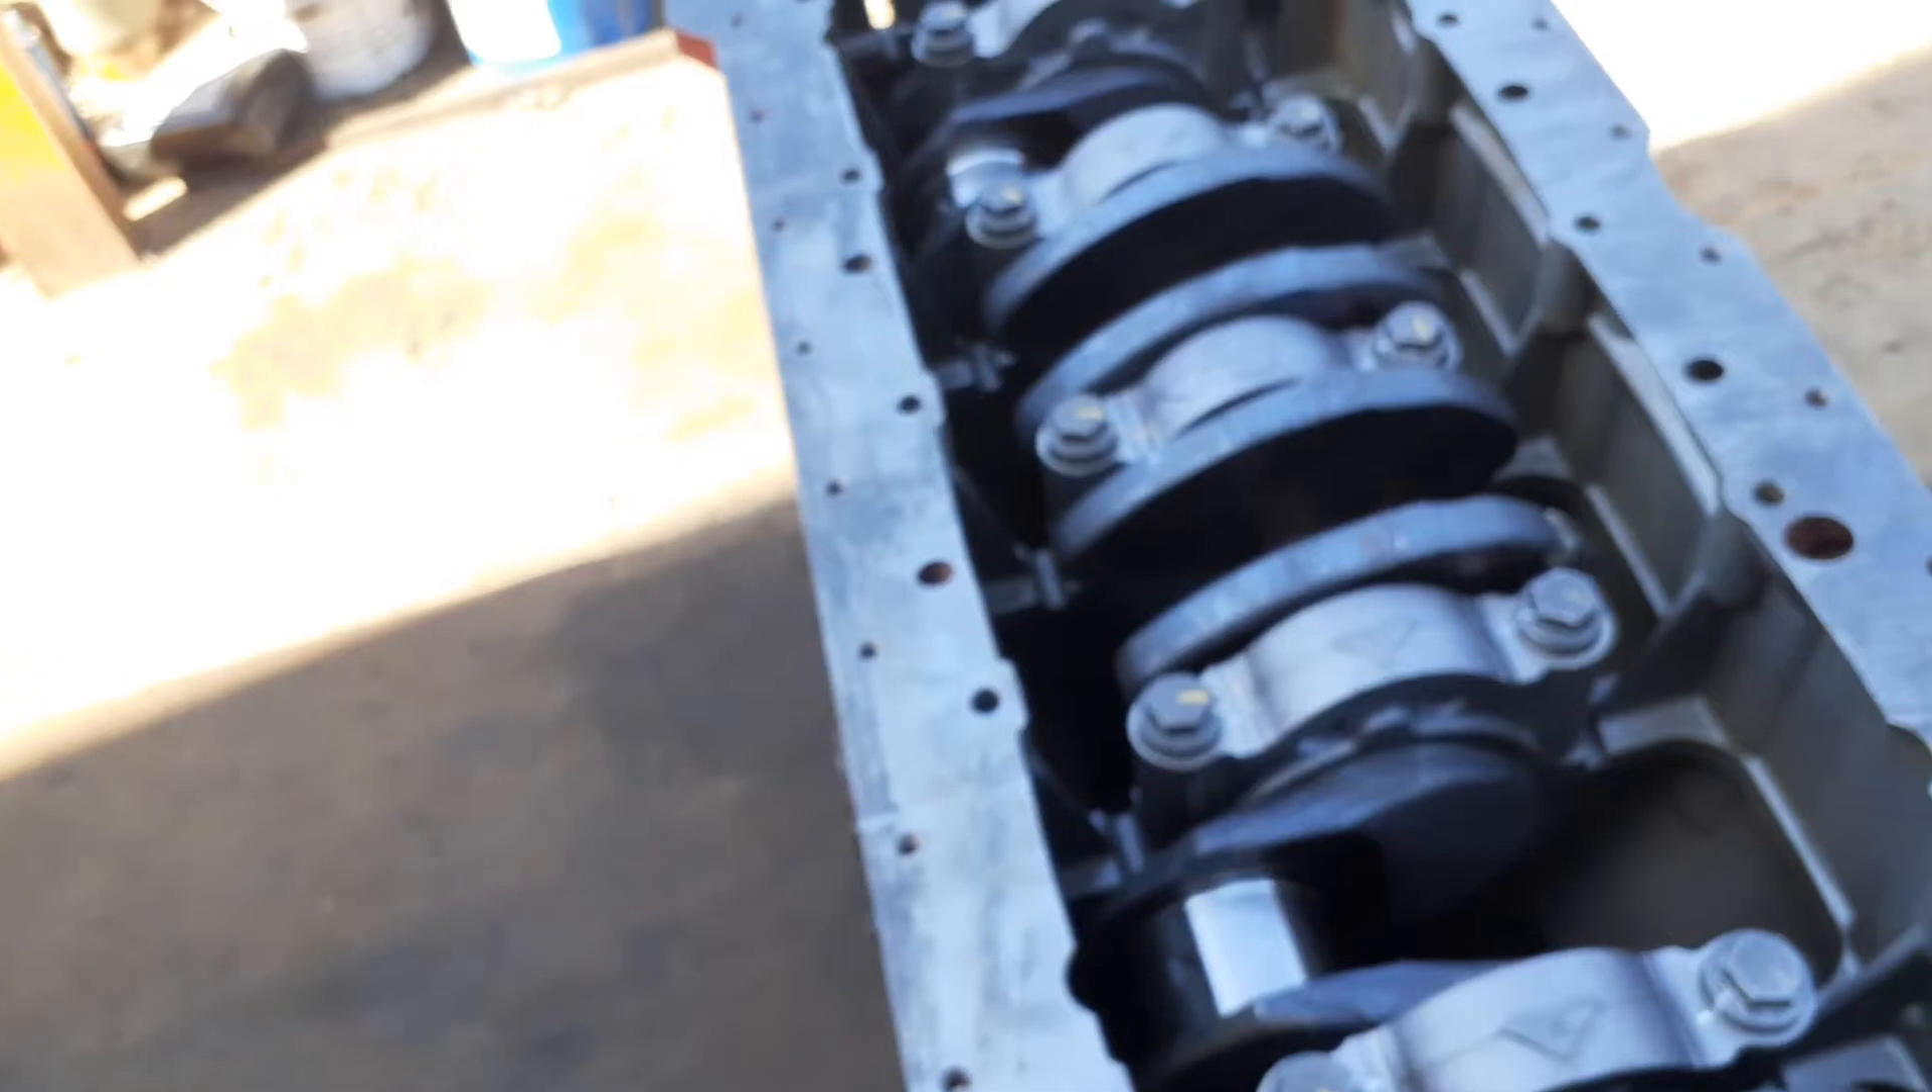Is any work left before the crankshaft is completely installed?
No.